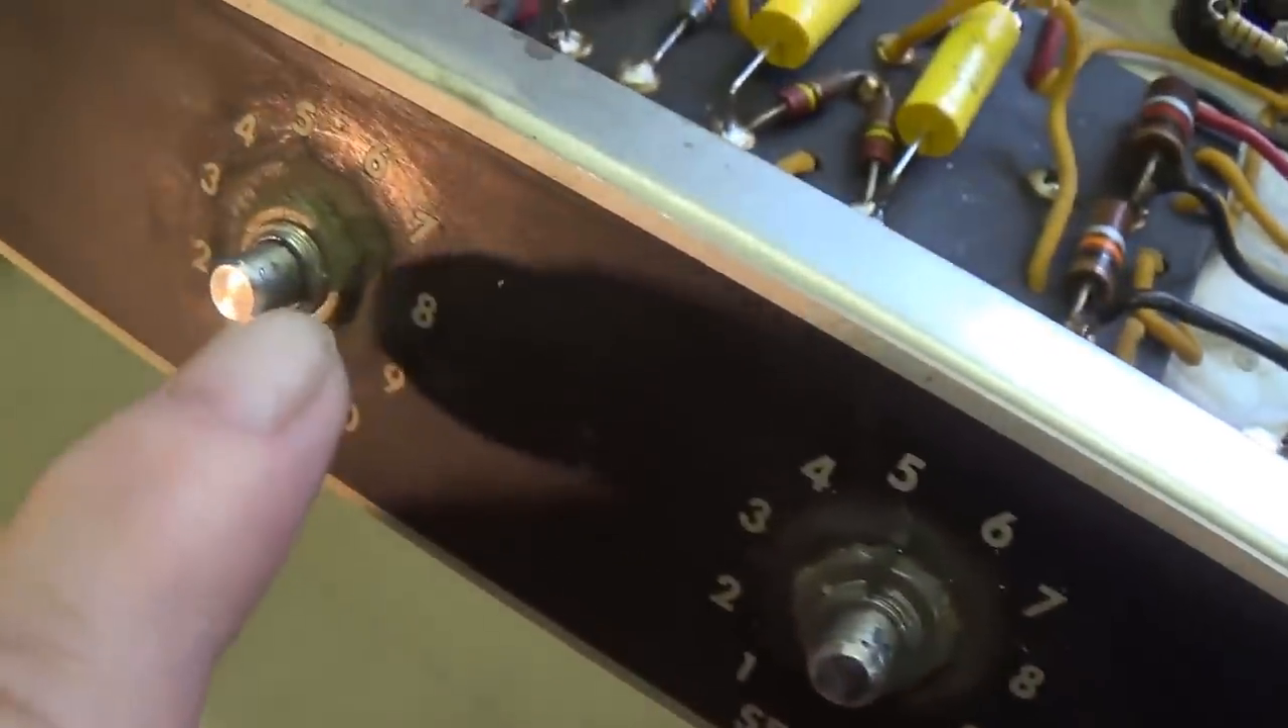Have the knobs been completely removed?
Yes.